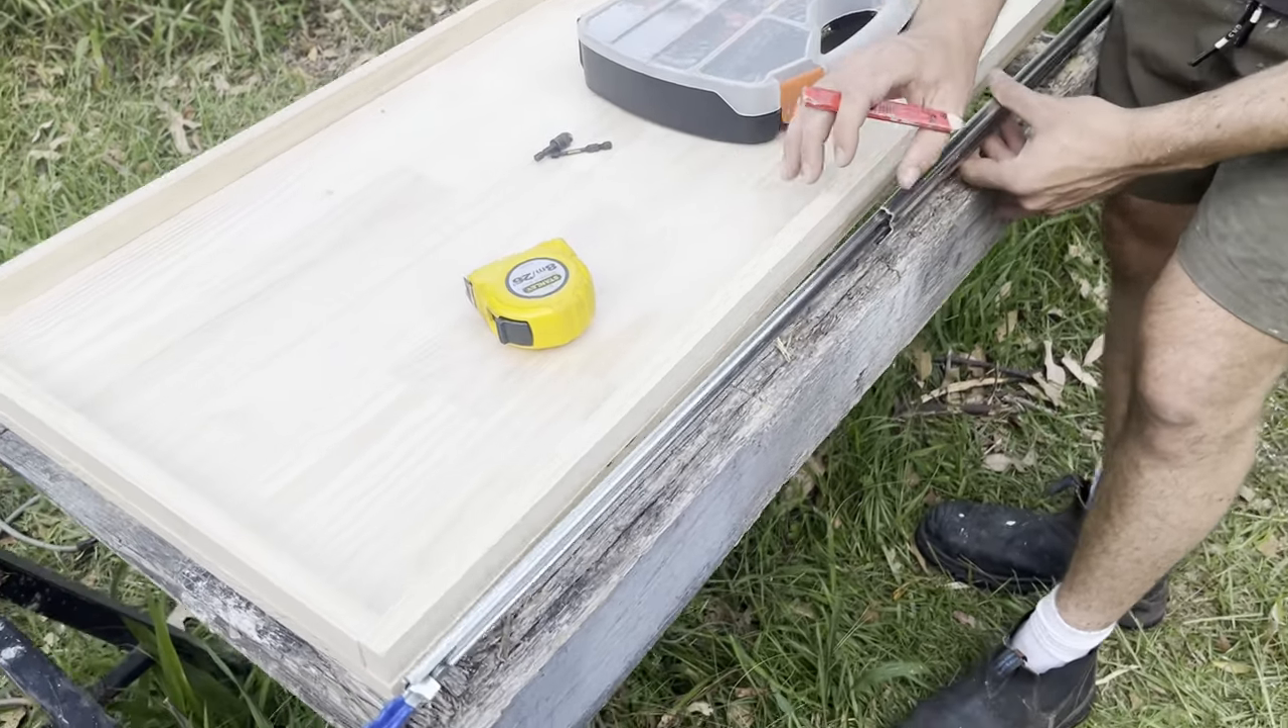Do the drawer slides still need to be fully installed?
Yes.